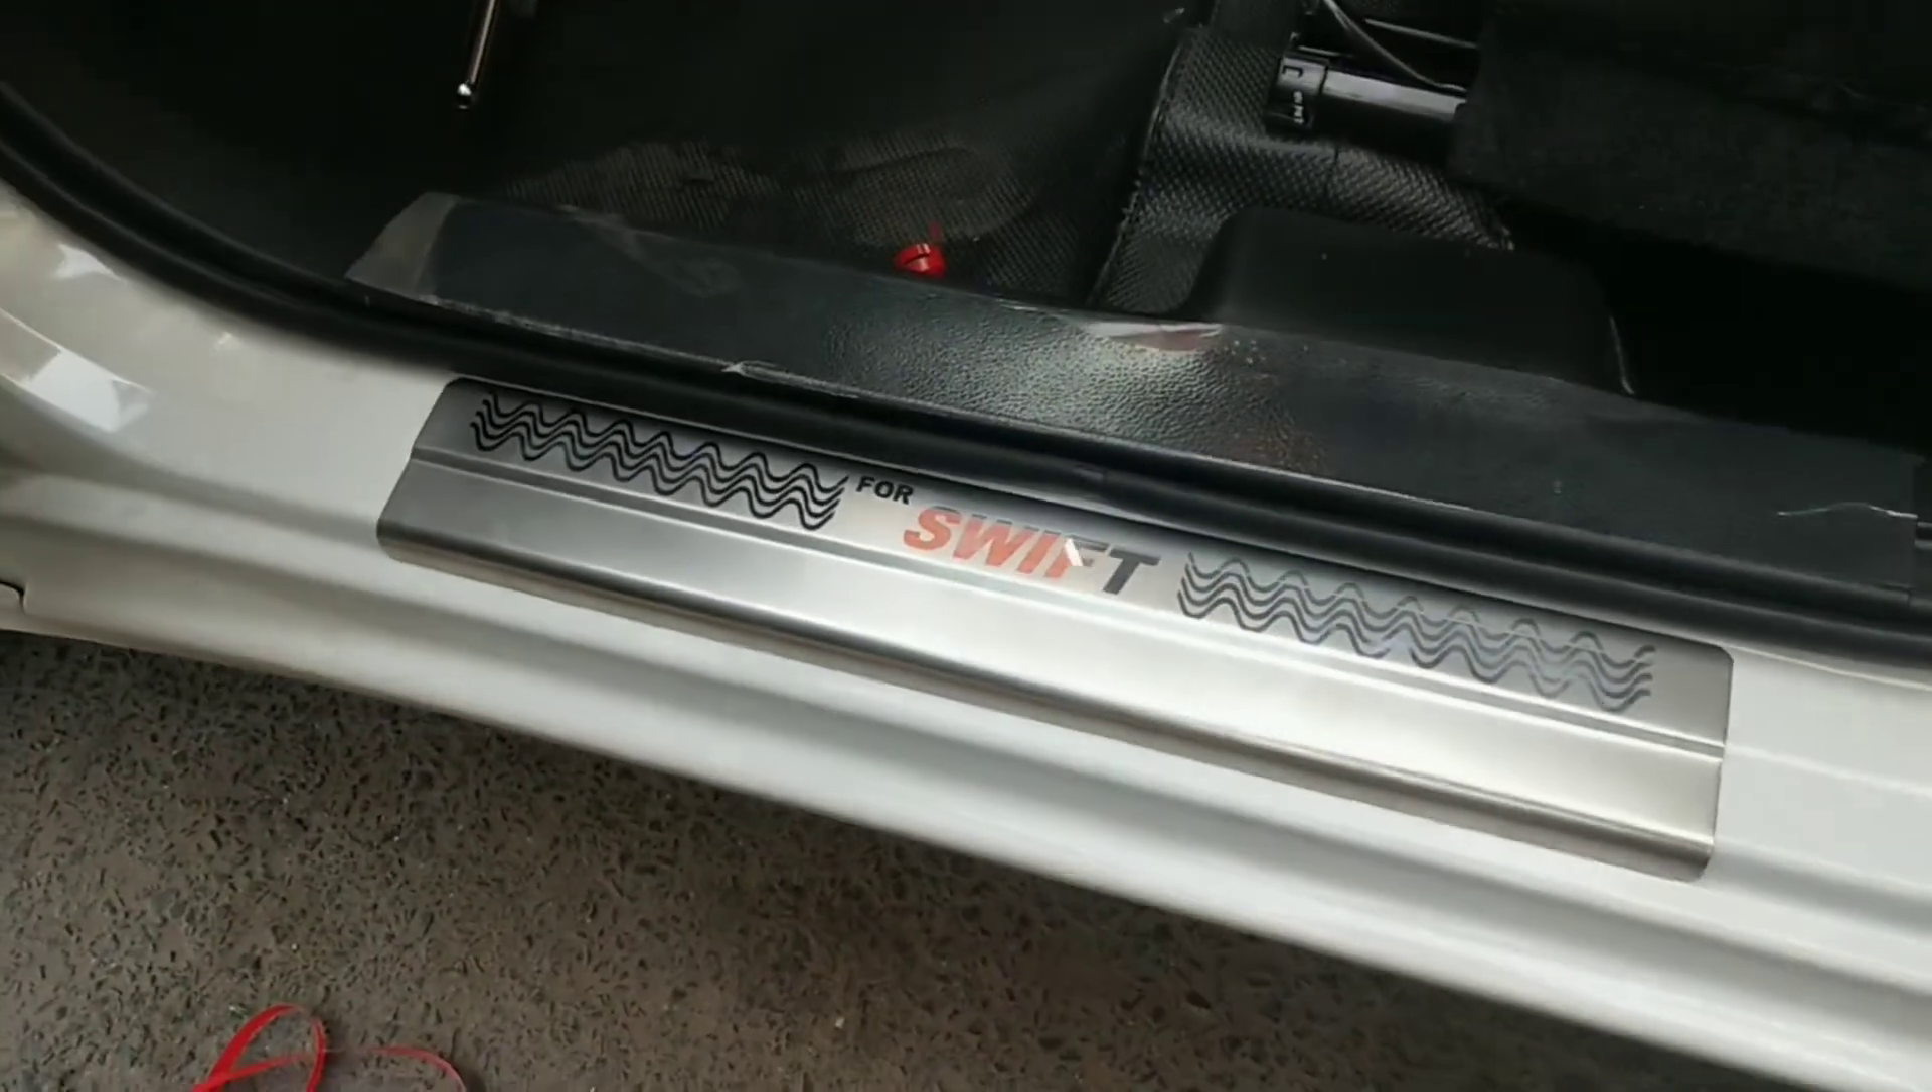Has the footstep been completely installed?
Yes.